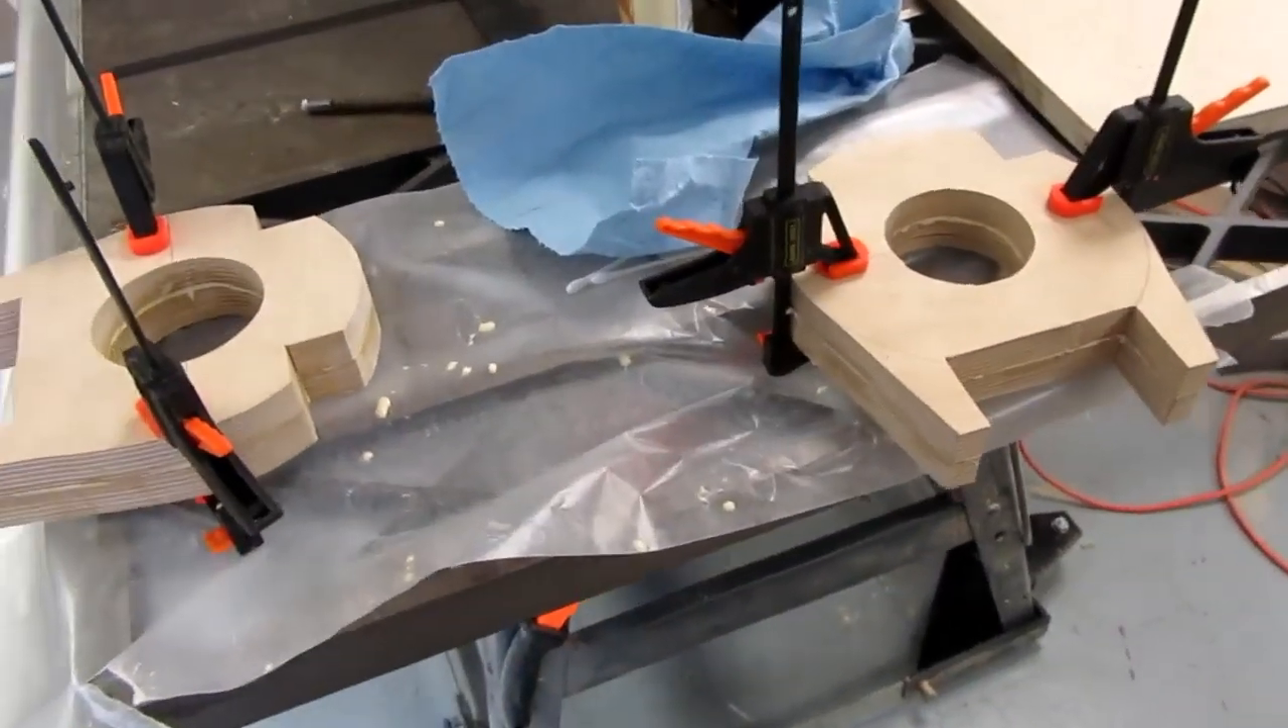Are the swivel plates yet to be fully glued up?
No.